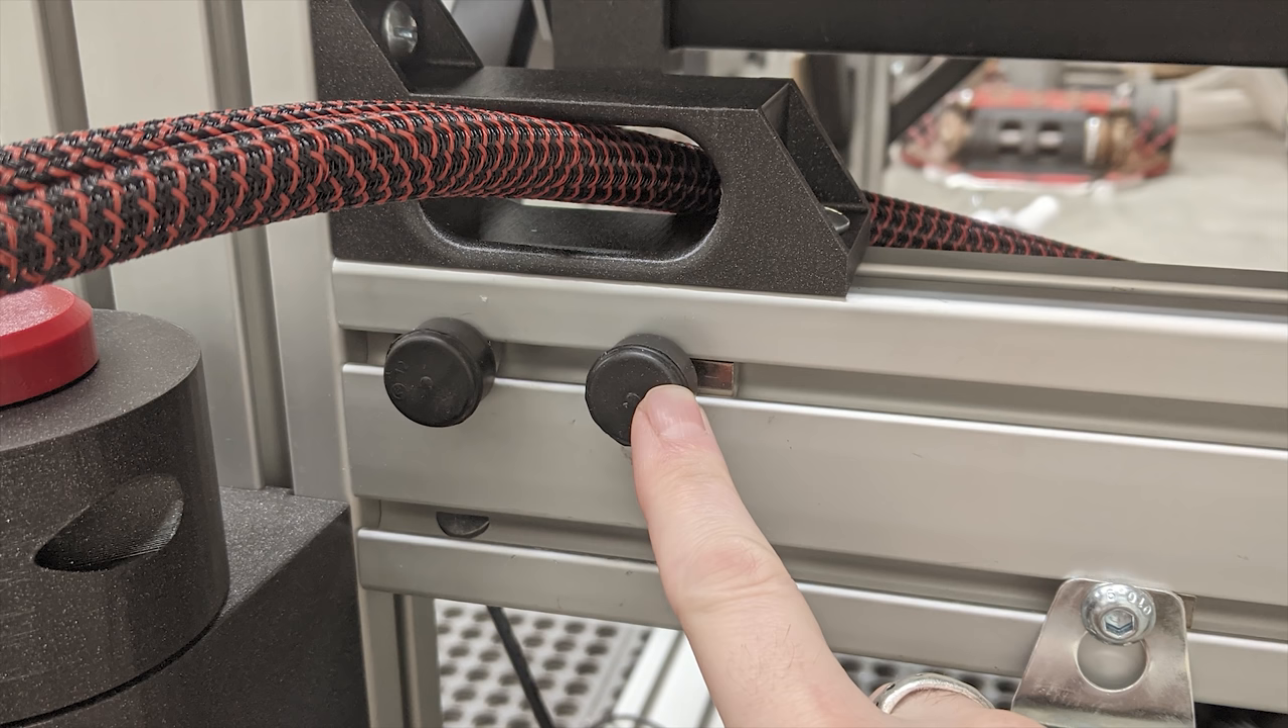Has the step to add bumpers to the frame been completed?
Yes.